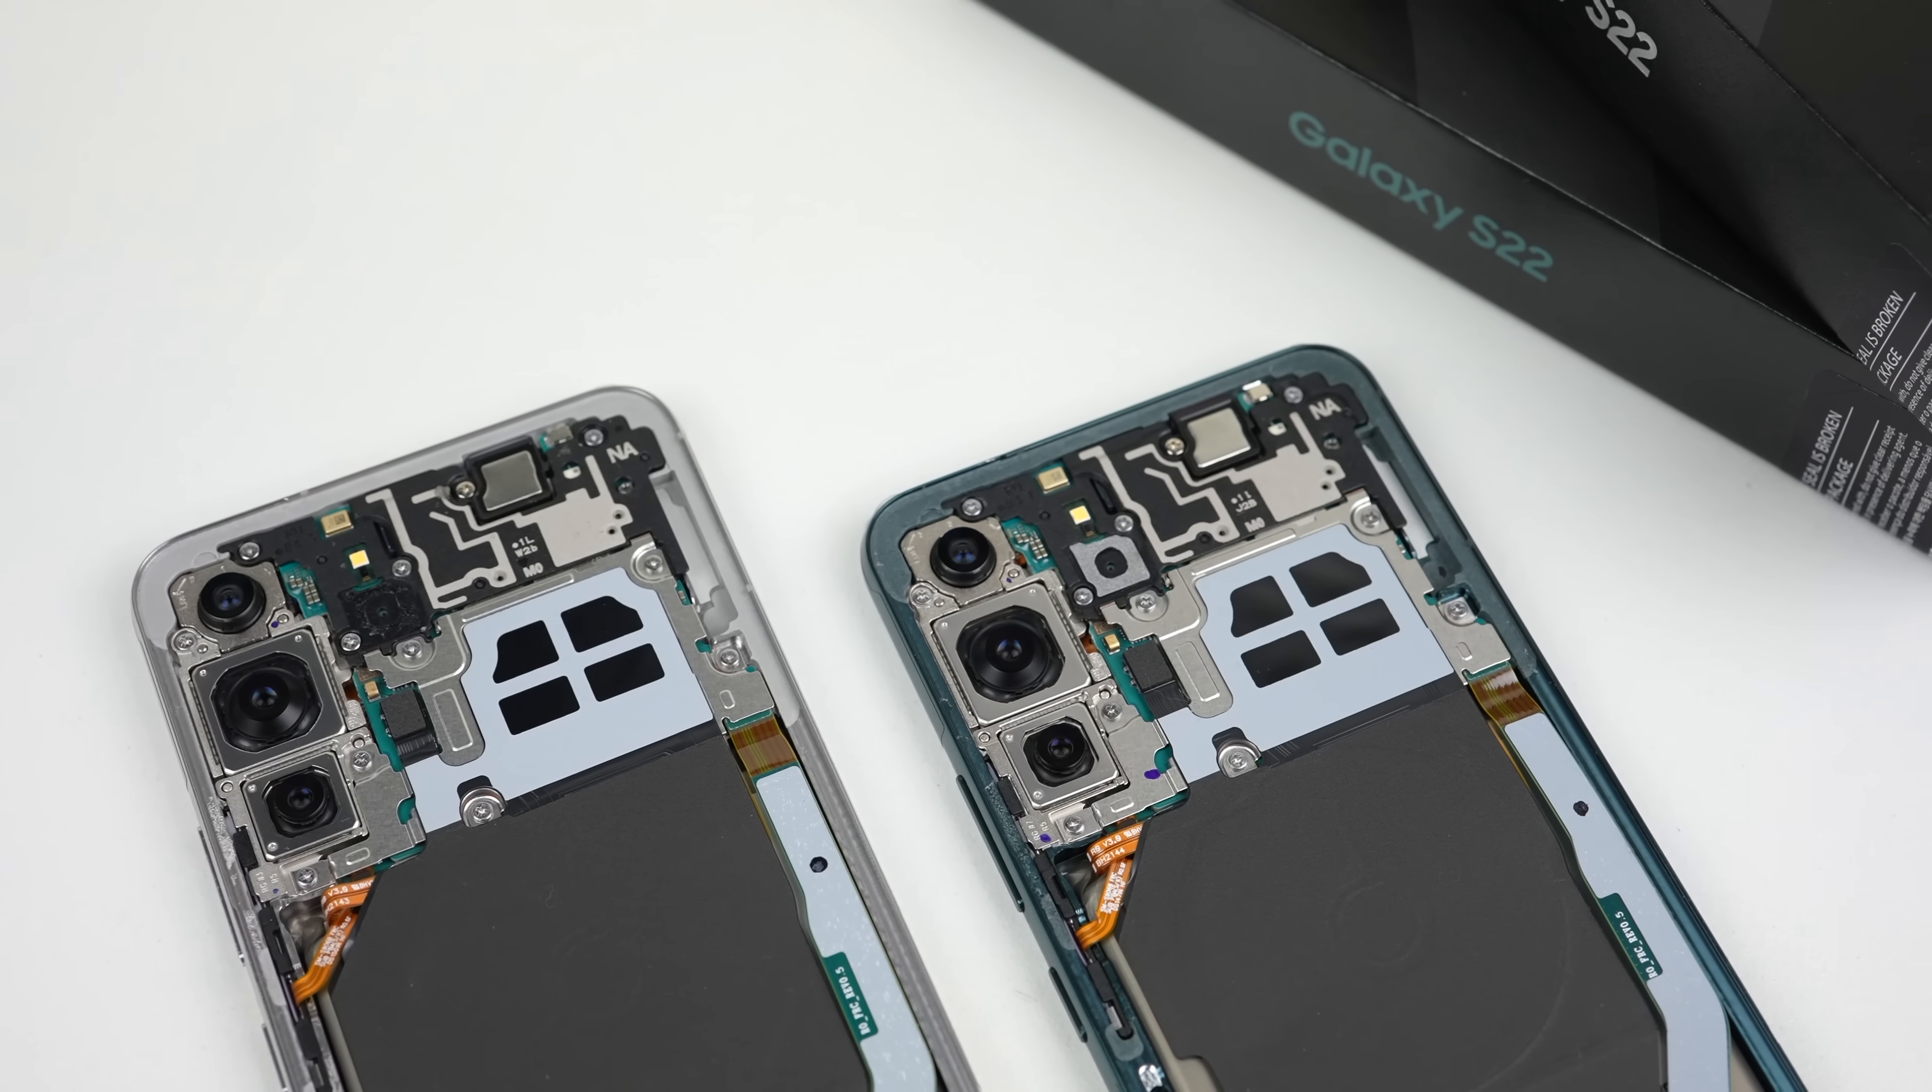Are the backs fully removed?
Yes.